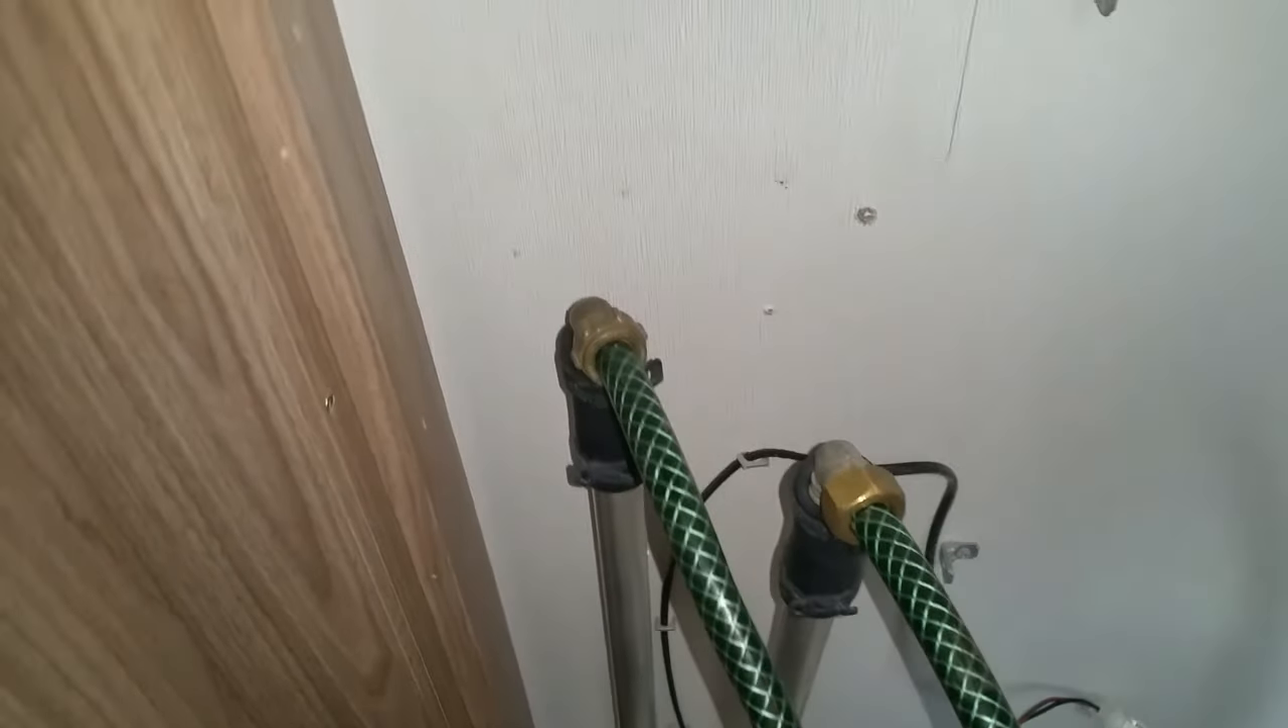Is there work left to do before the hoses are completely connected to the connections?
No.